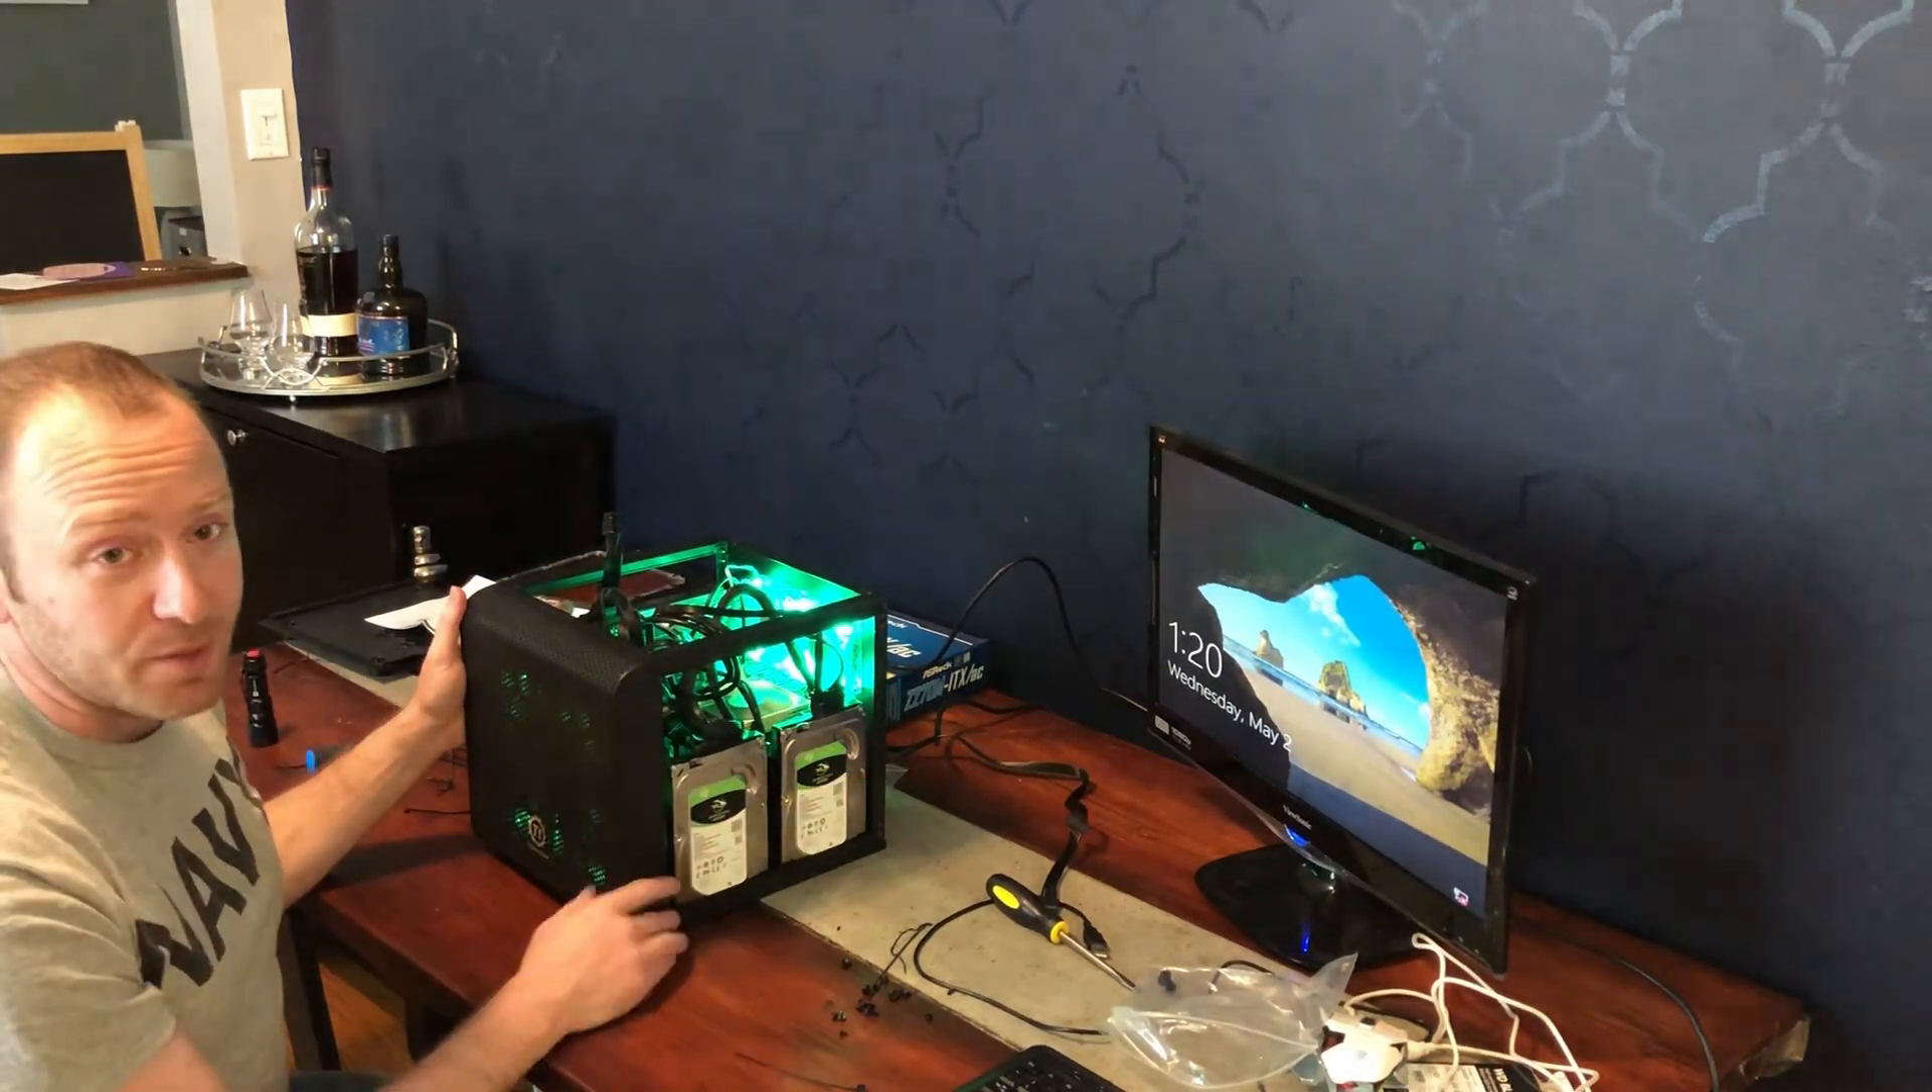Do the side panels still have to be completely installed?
Yes.